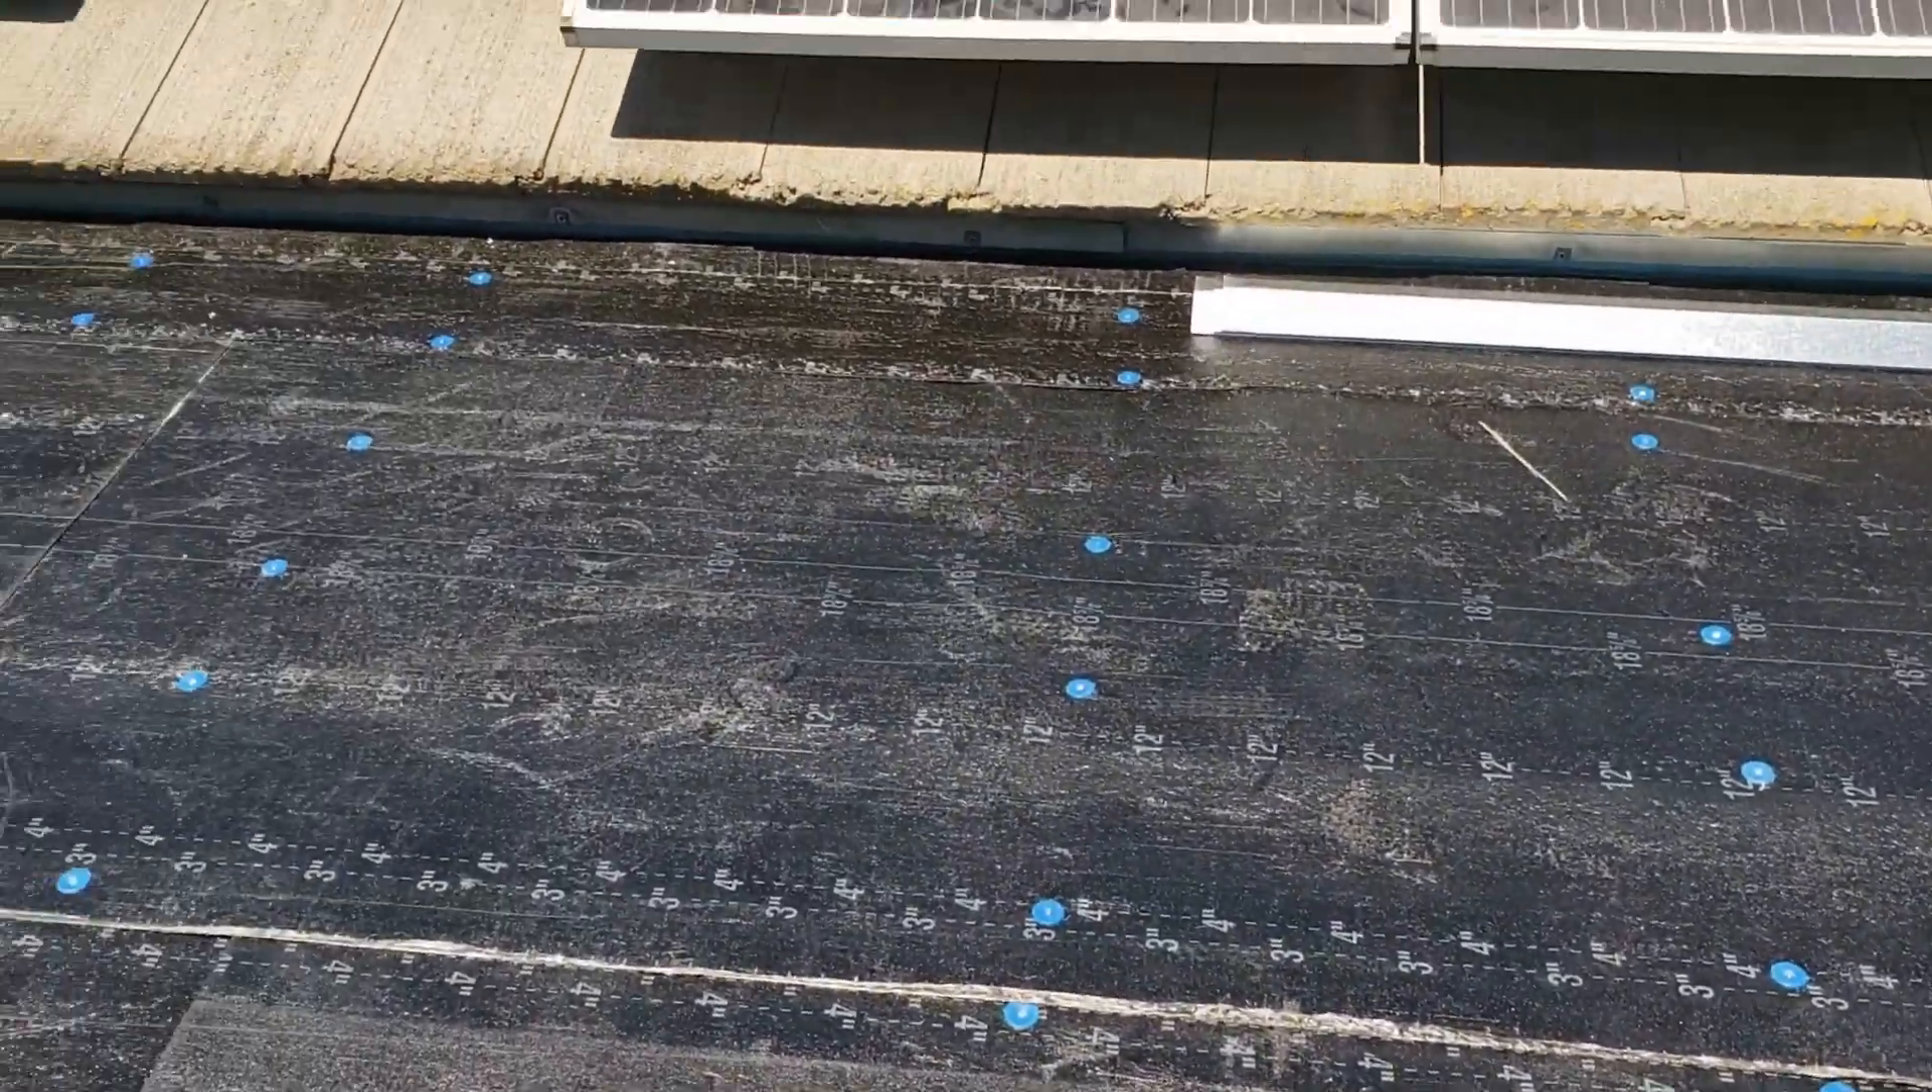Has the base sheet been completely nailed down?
Yes.